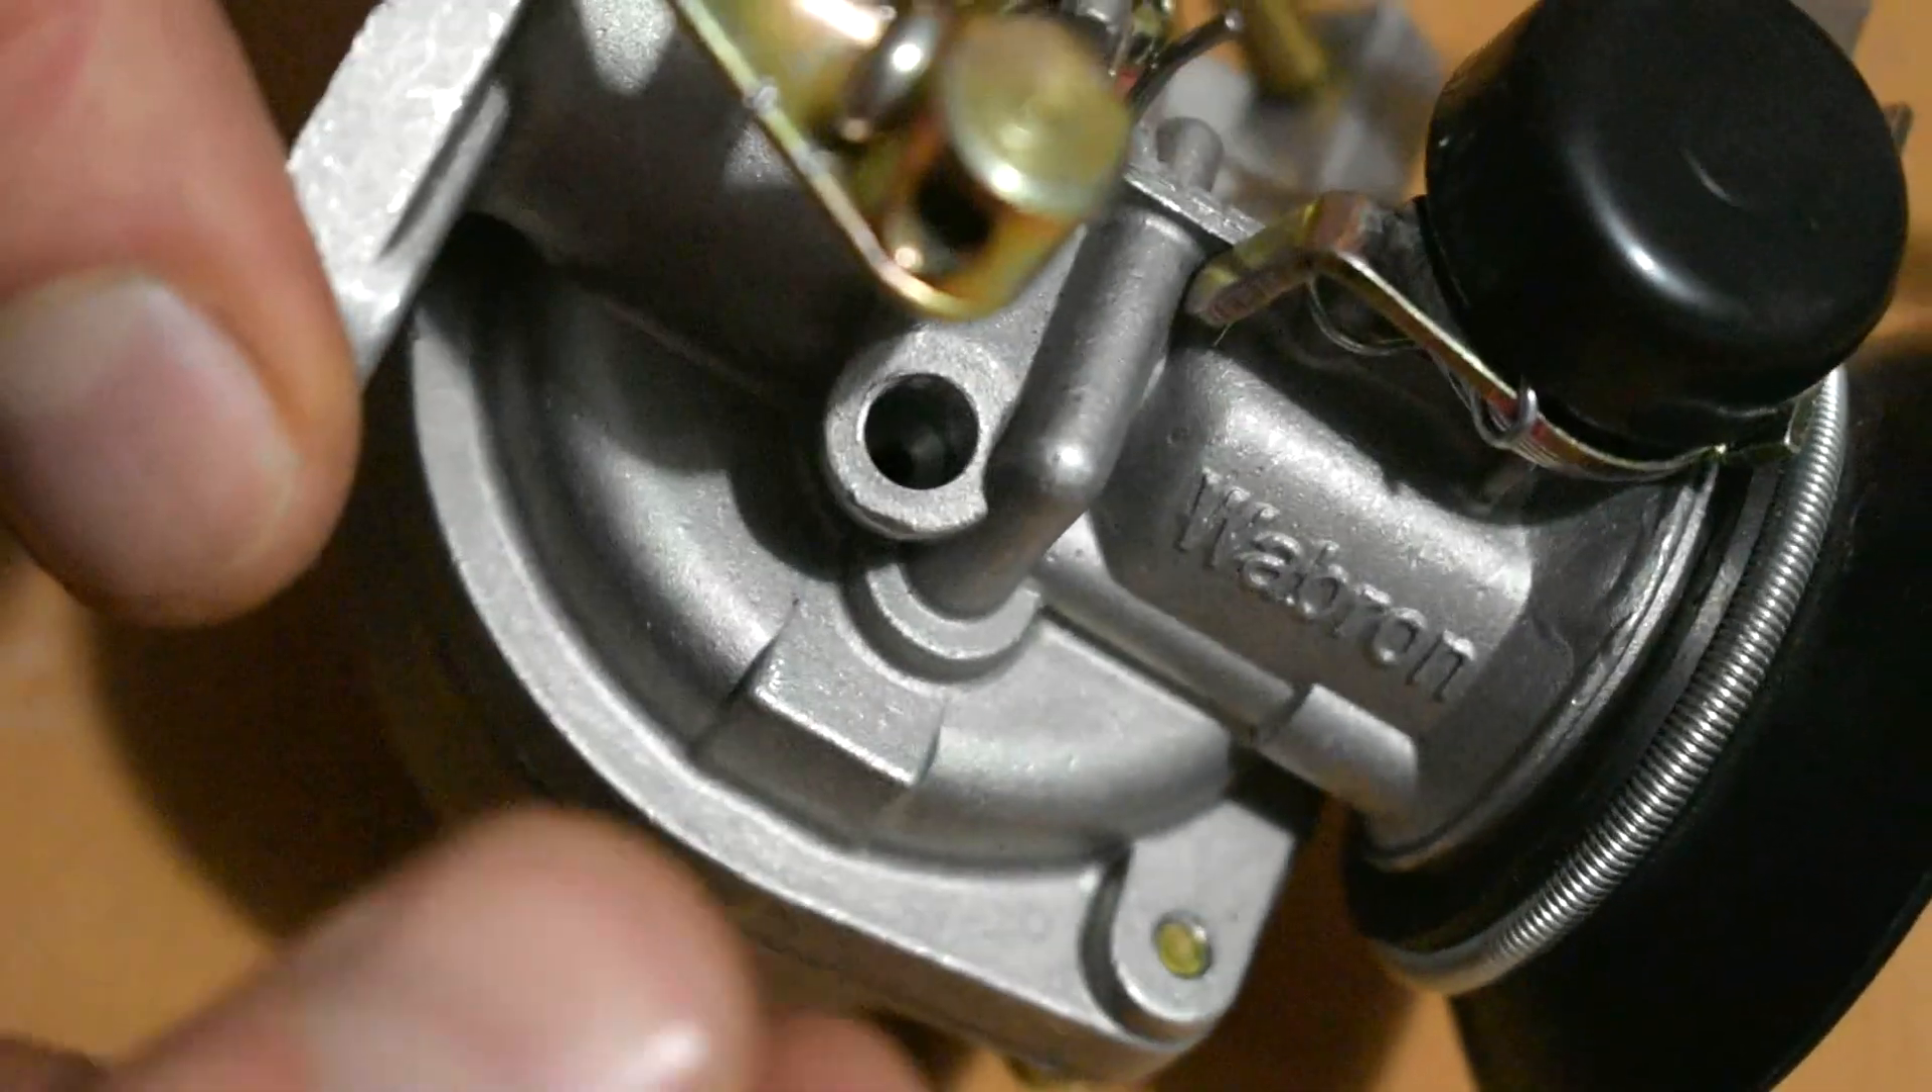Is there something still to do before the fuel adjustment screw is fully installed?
Yes.